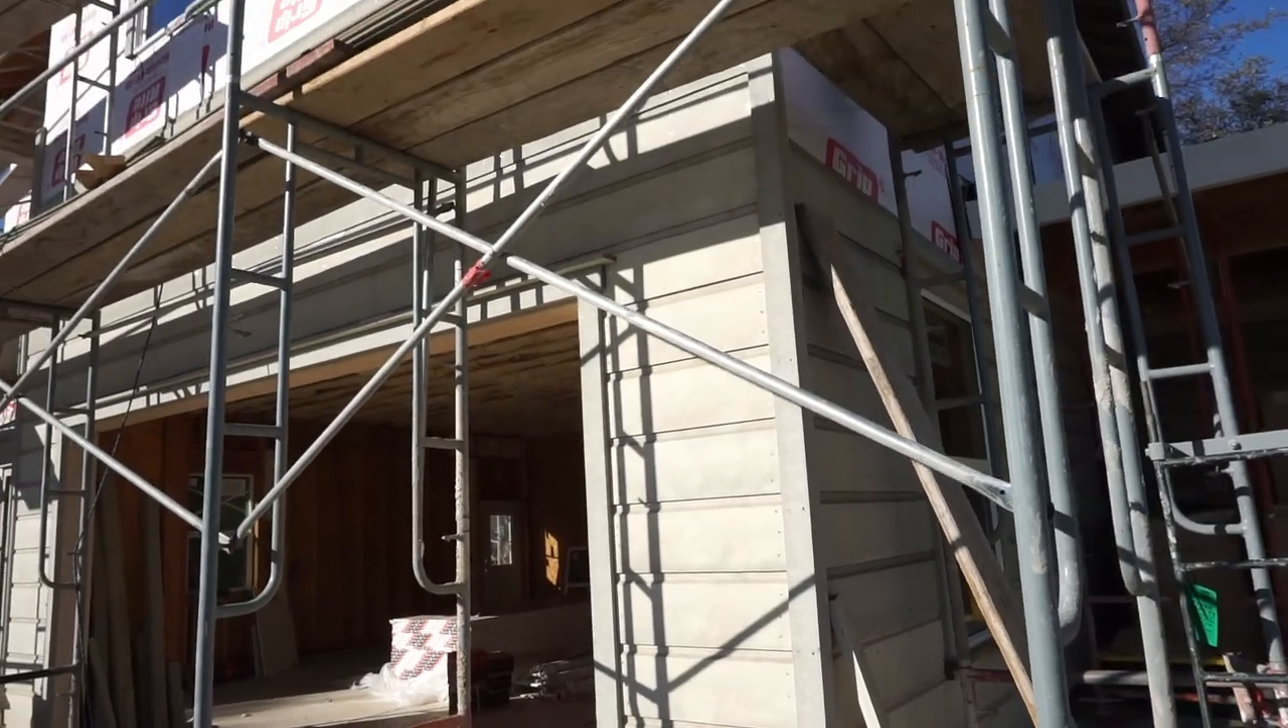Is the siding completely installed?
No.